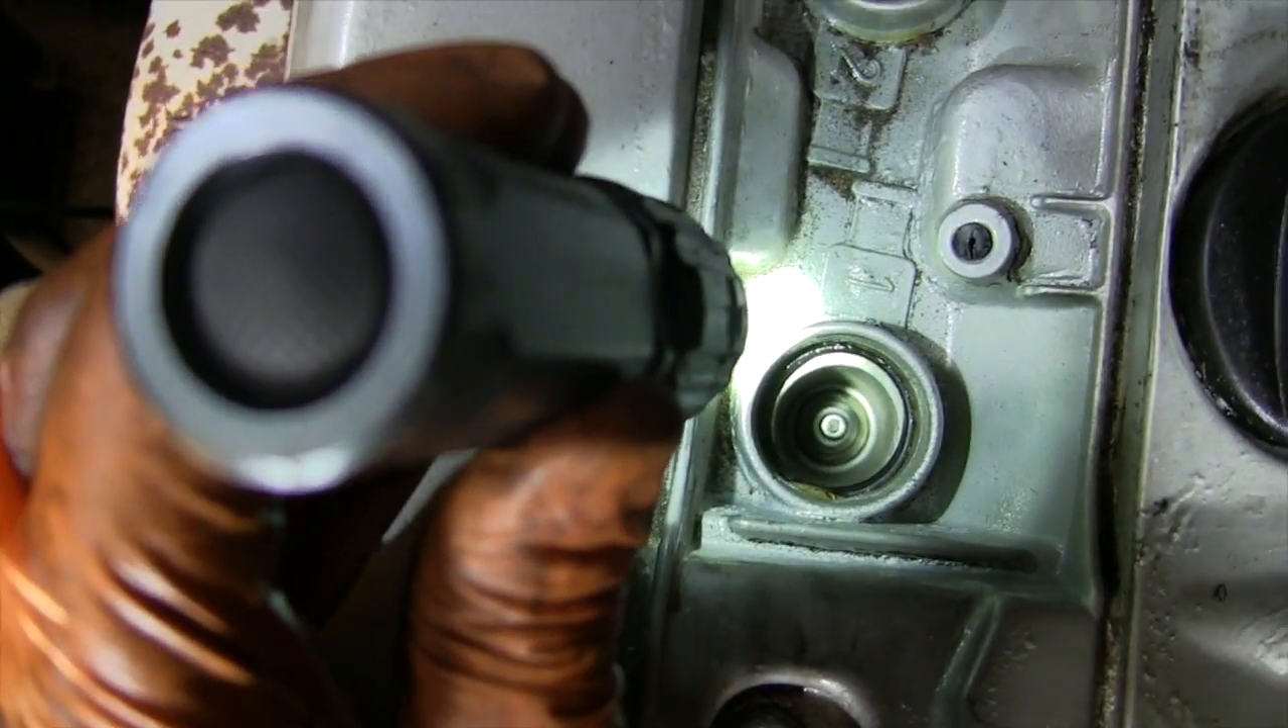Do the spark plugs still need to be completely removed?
Yes.